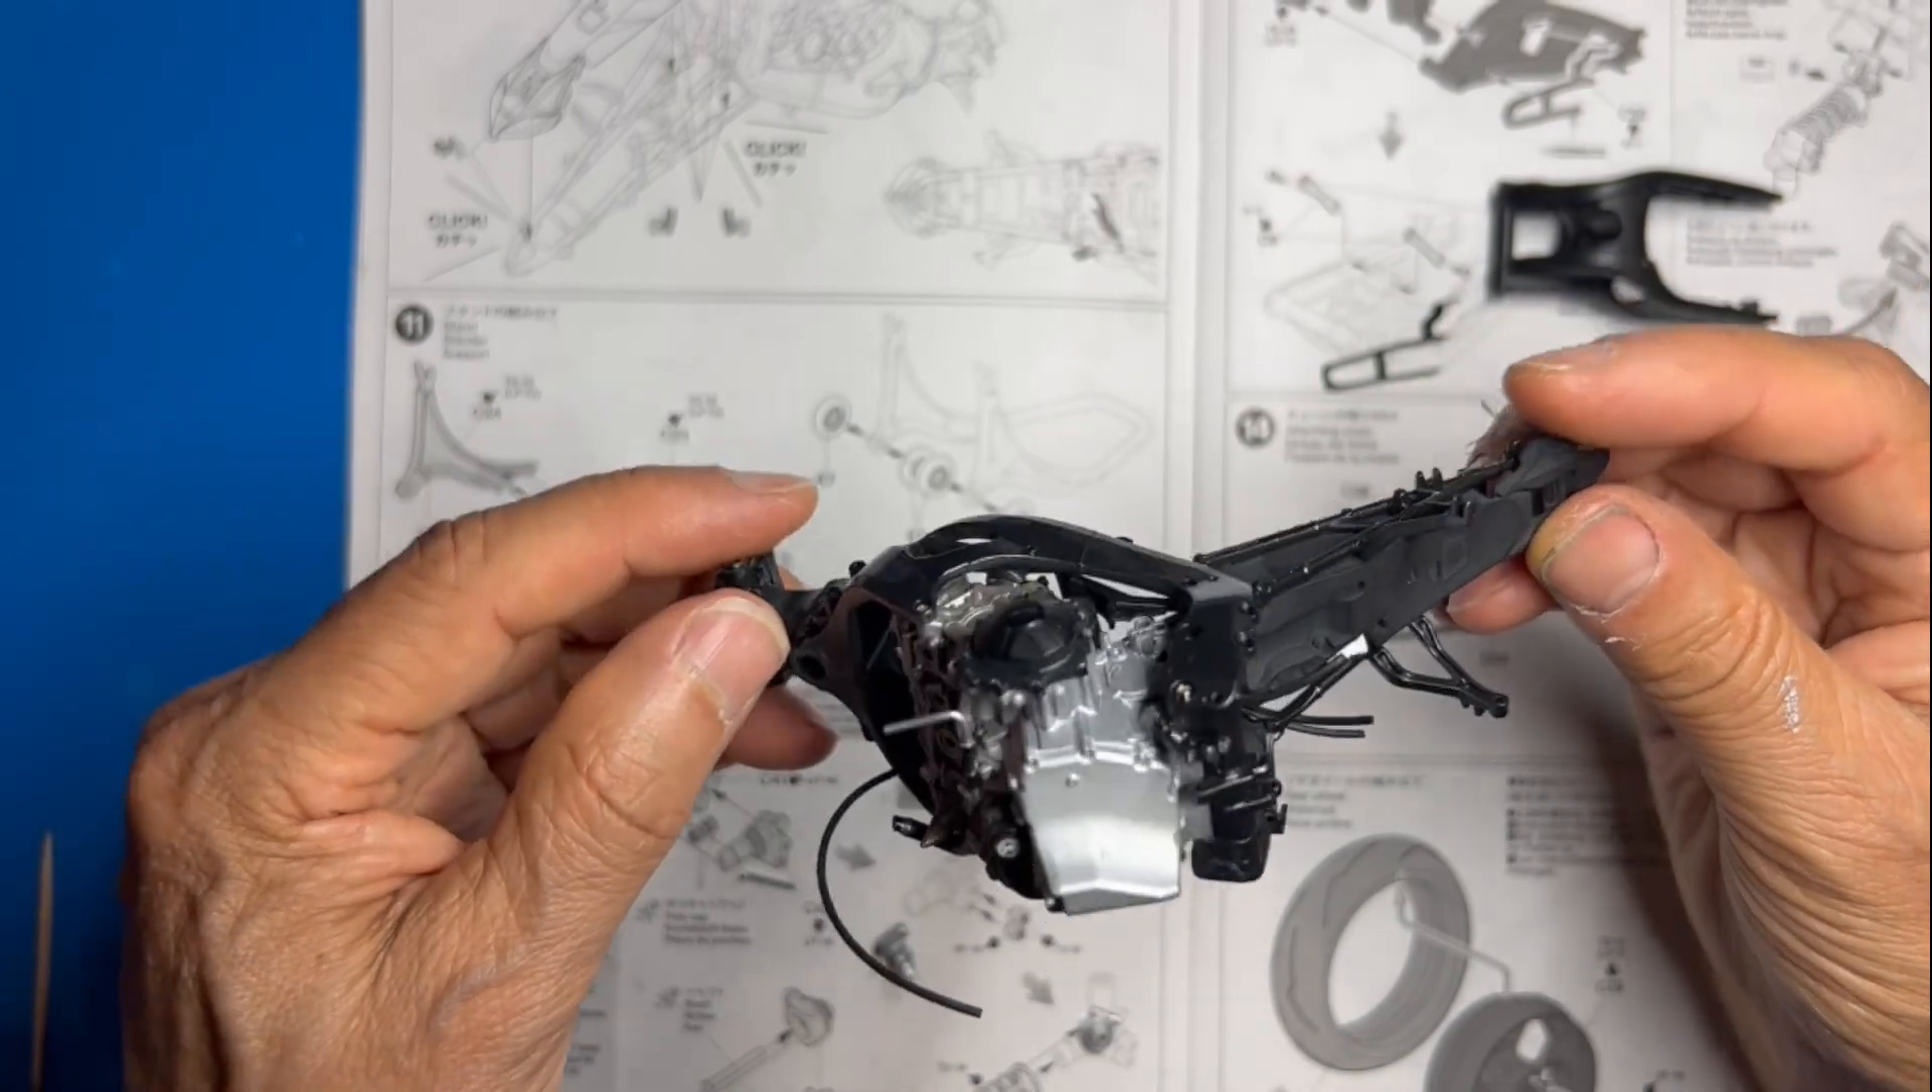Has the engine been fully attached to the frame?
Yes.